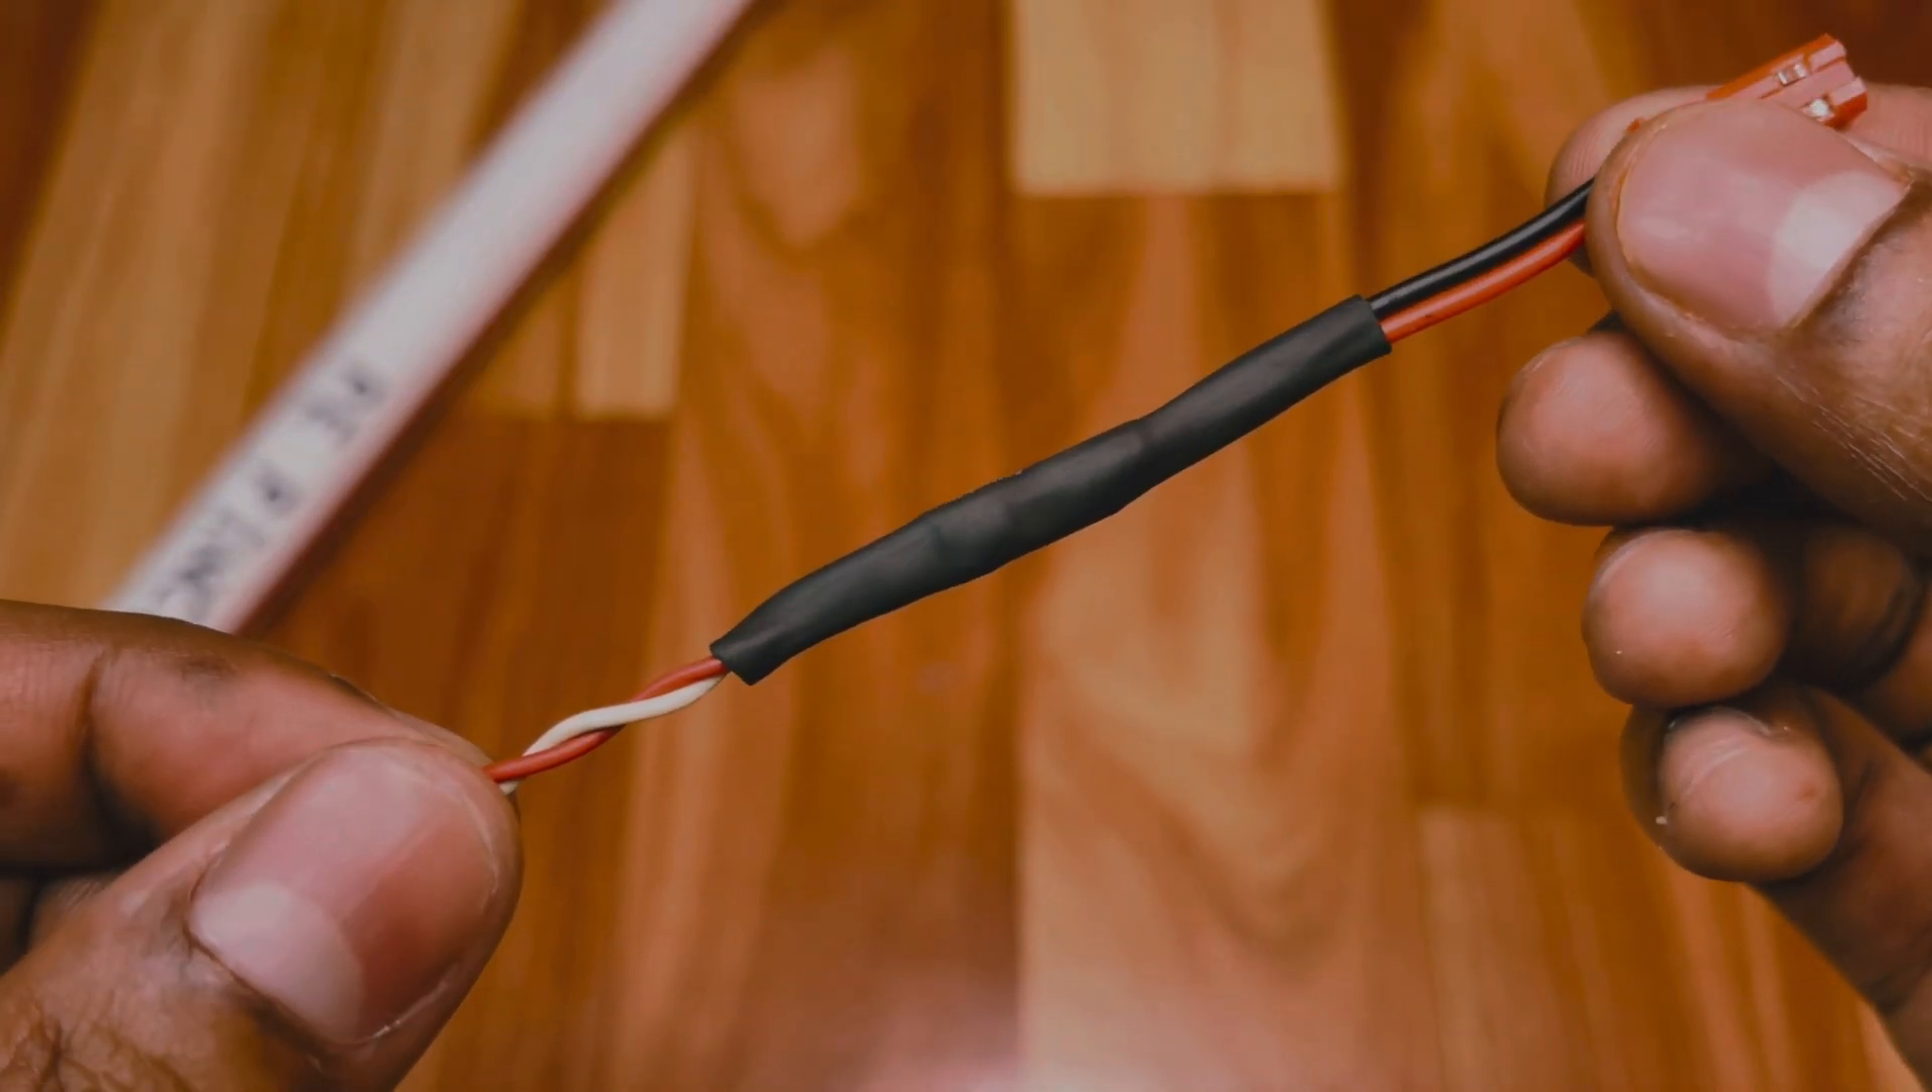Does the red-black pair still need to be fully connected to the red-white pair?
No.